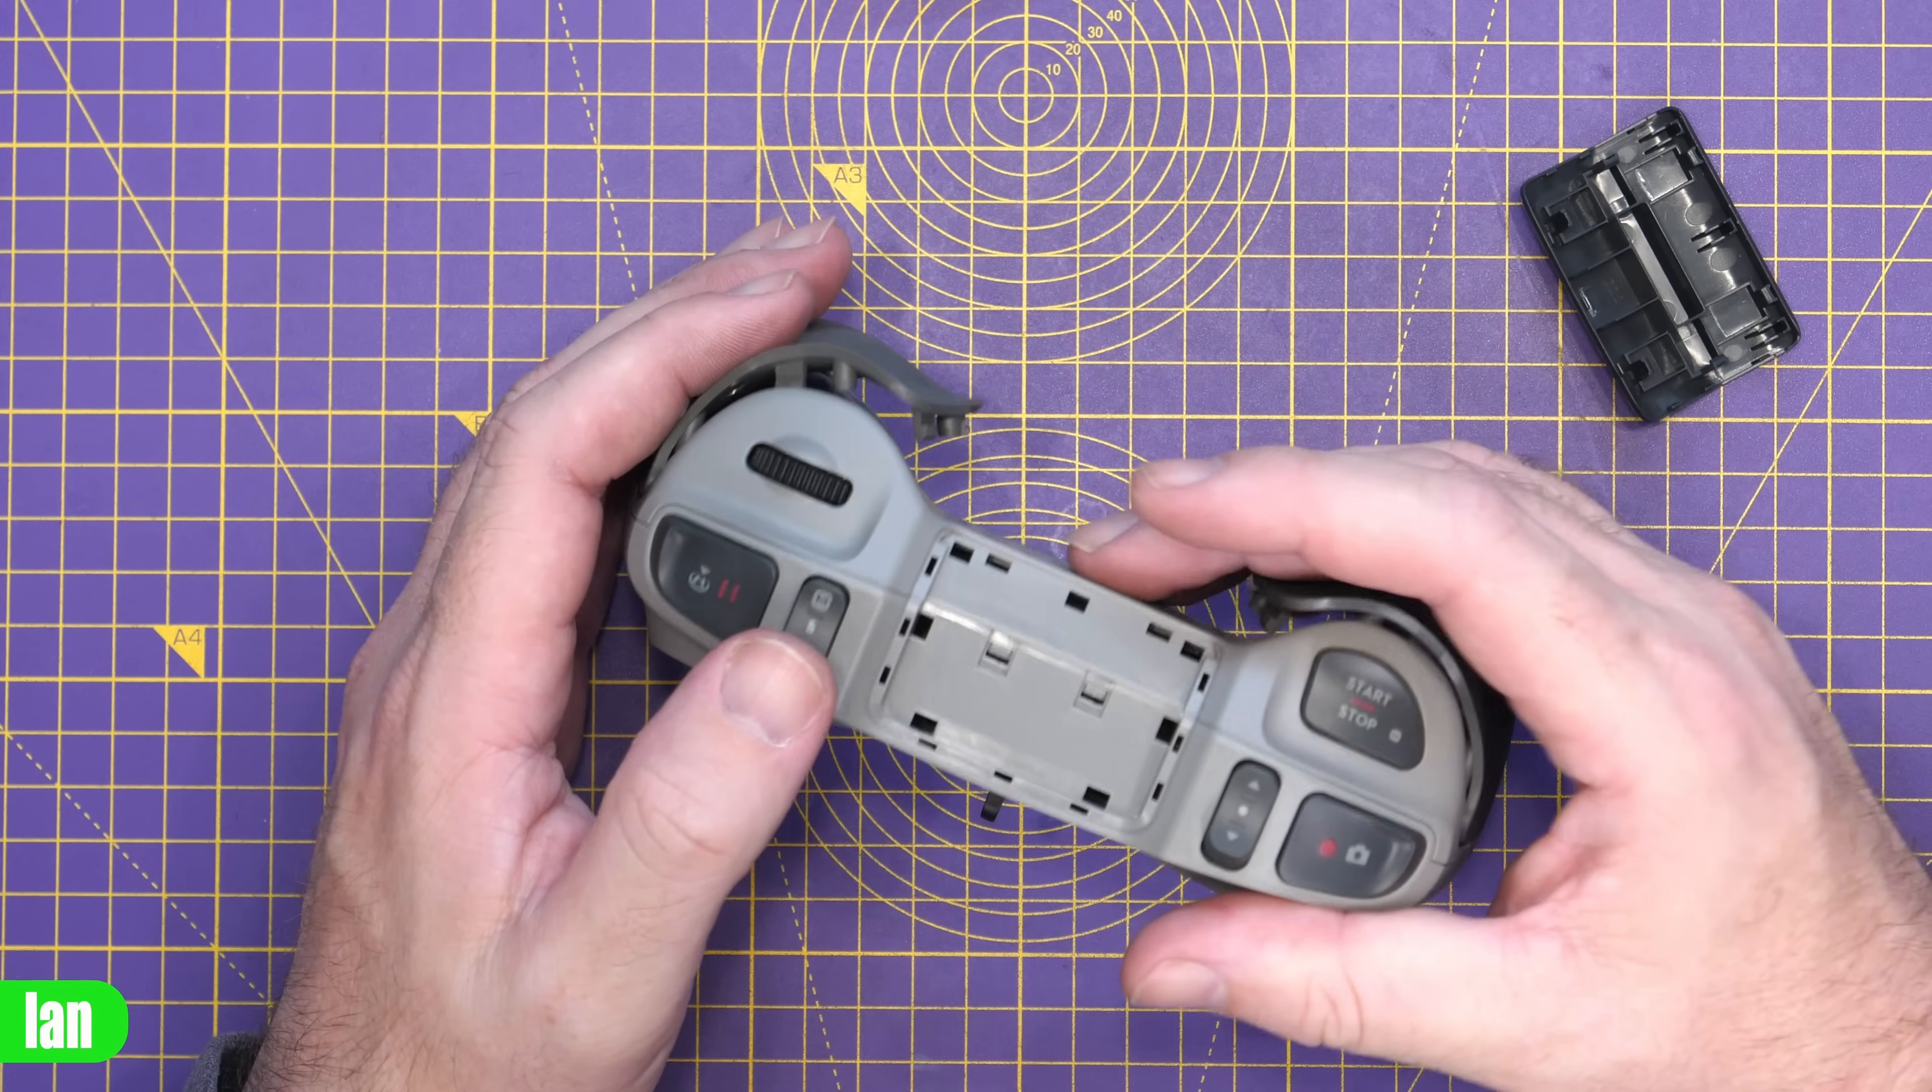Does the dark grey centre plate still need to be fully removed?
No.